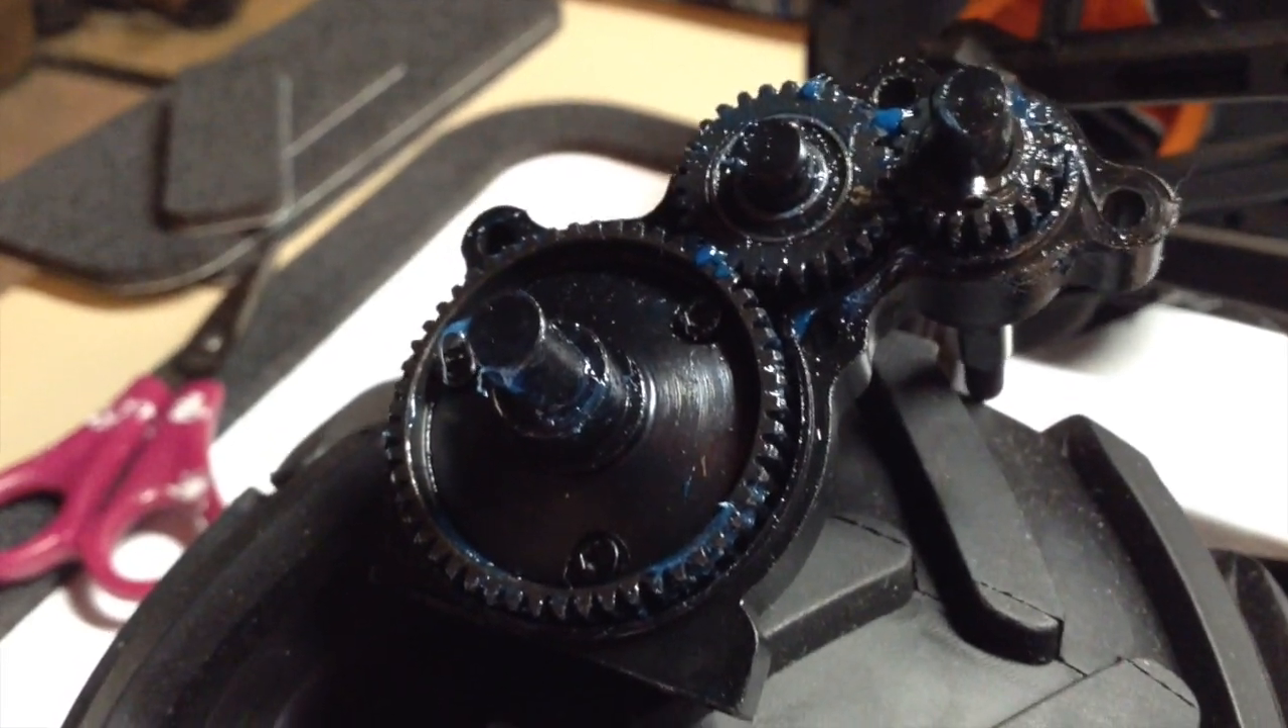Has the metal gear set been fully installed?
Yes.